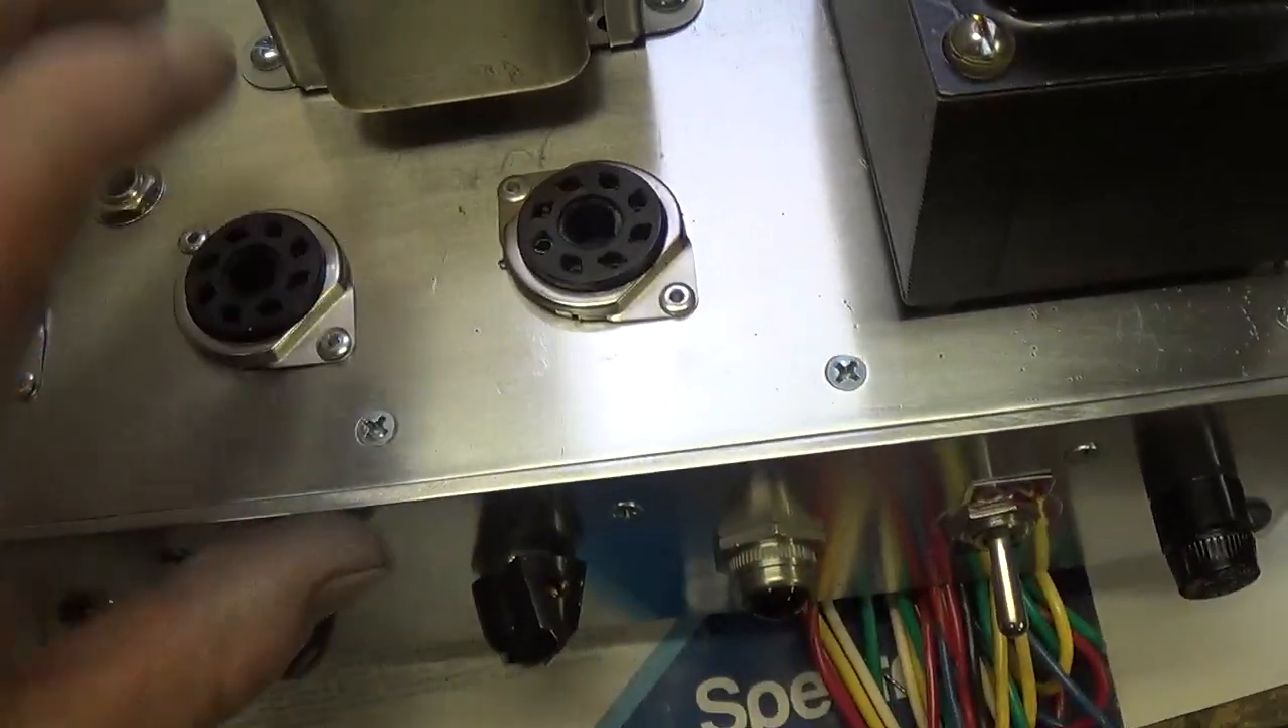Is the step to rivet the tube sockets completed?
Yes.